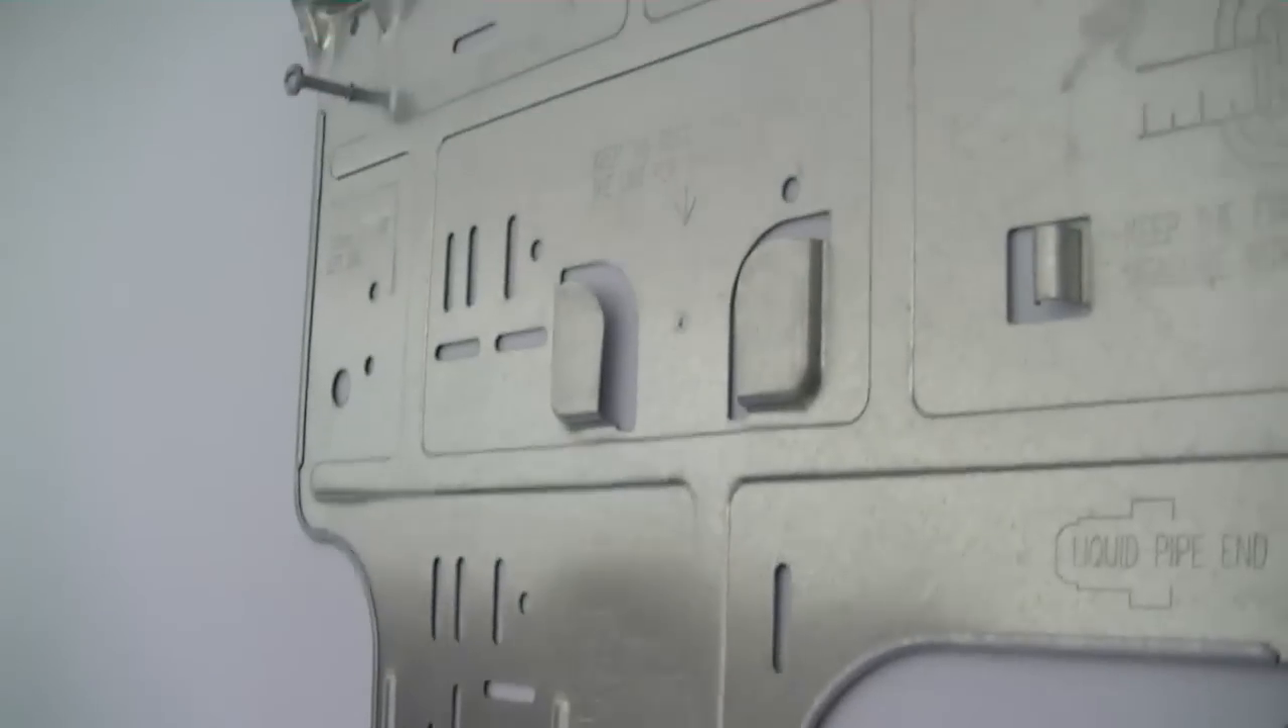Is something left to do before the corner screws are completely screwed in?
Yes.